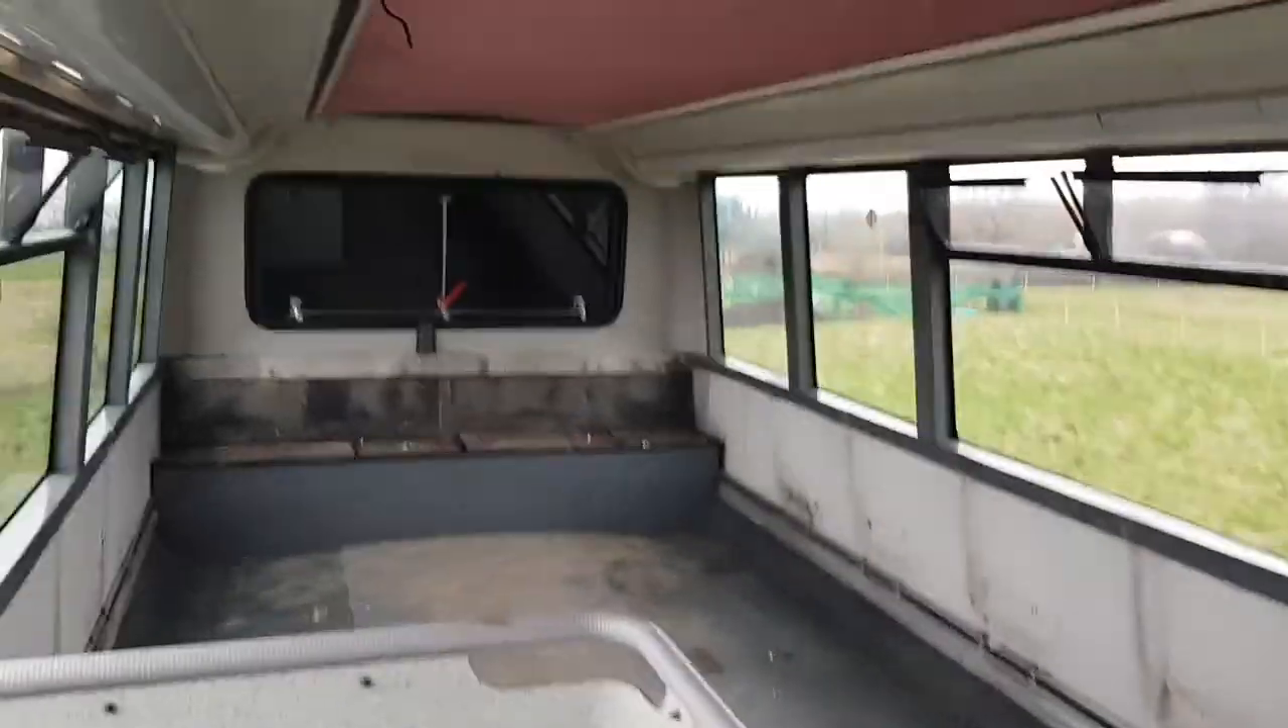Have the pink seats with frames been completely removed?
Yes.